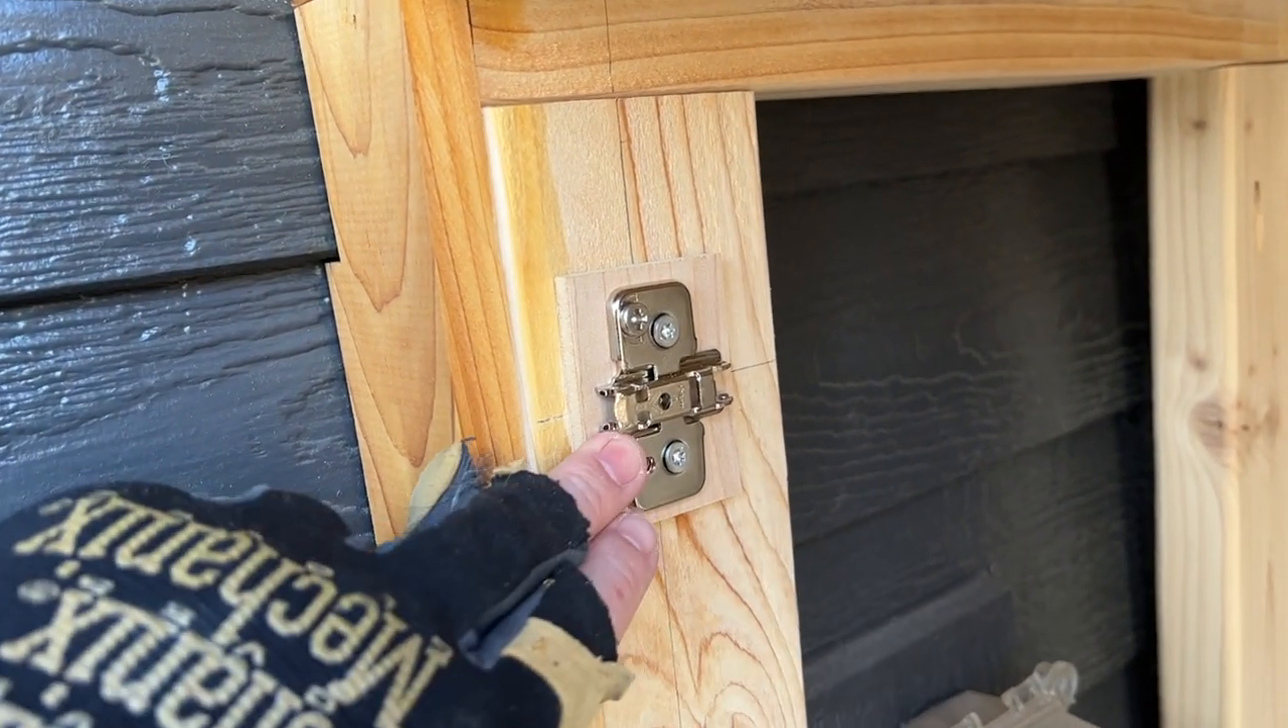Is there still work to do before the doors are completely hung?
Yes.